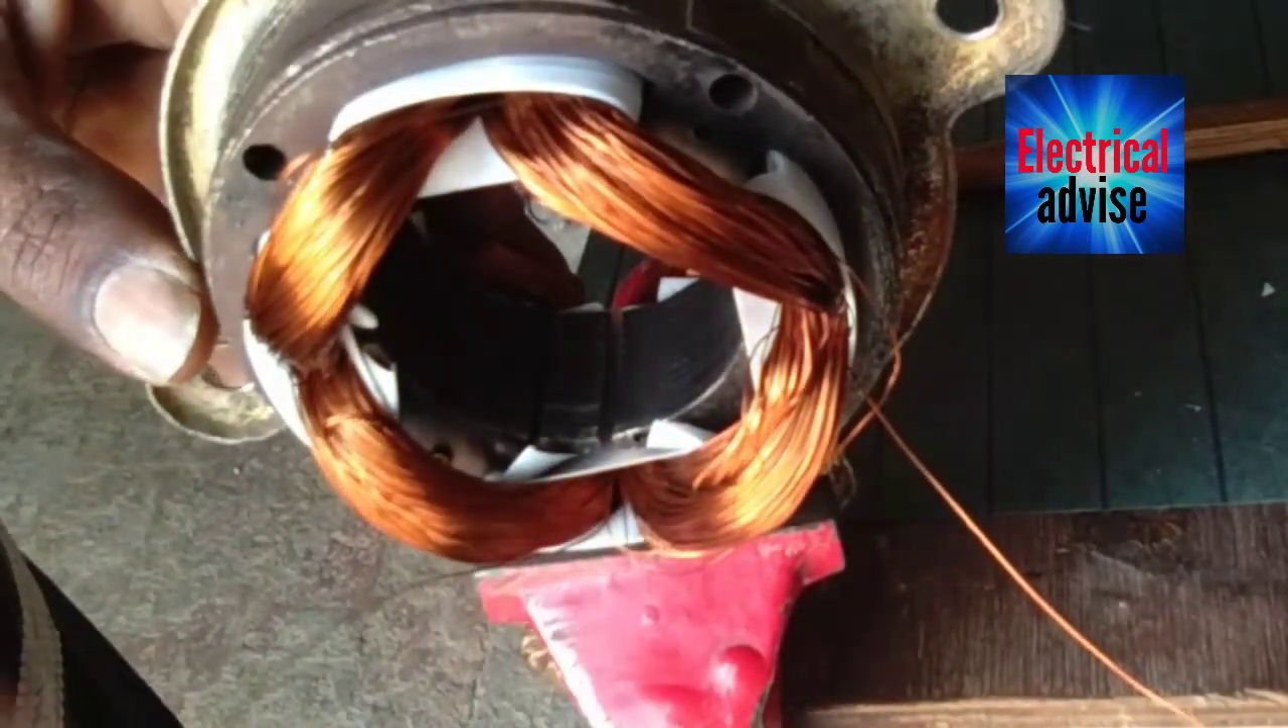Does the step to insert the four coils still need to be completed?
No.